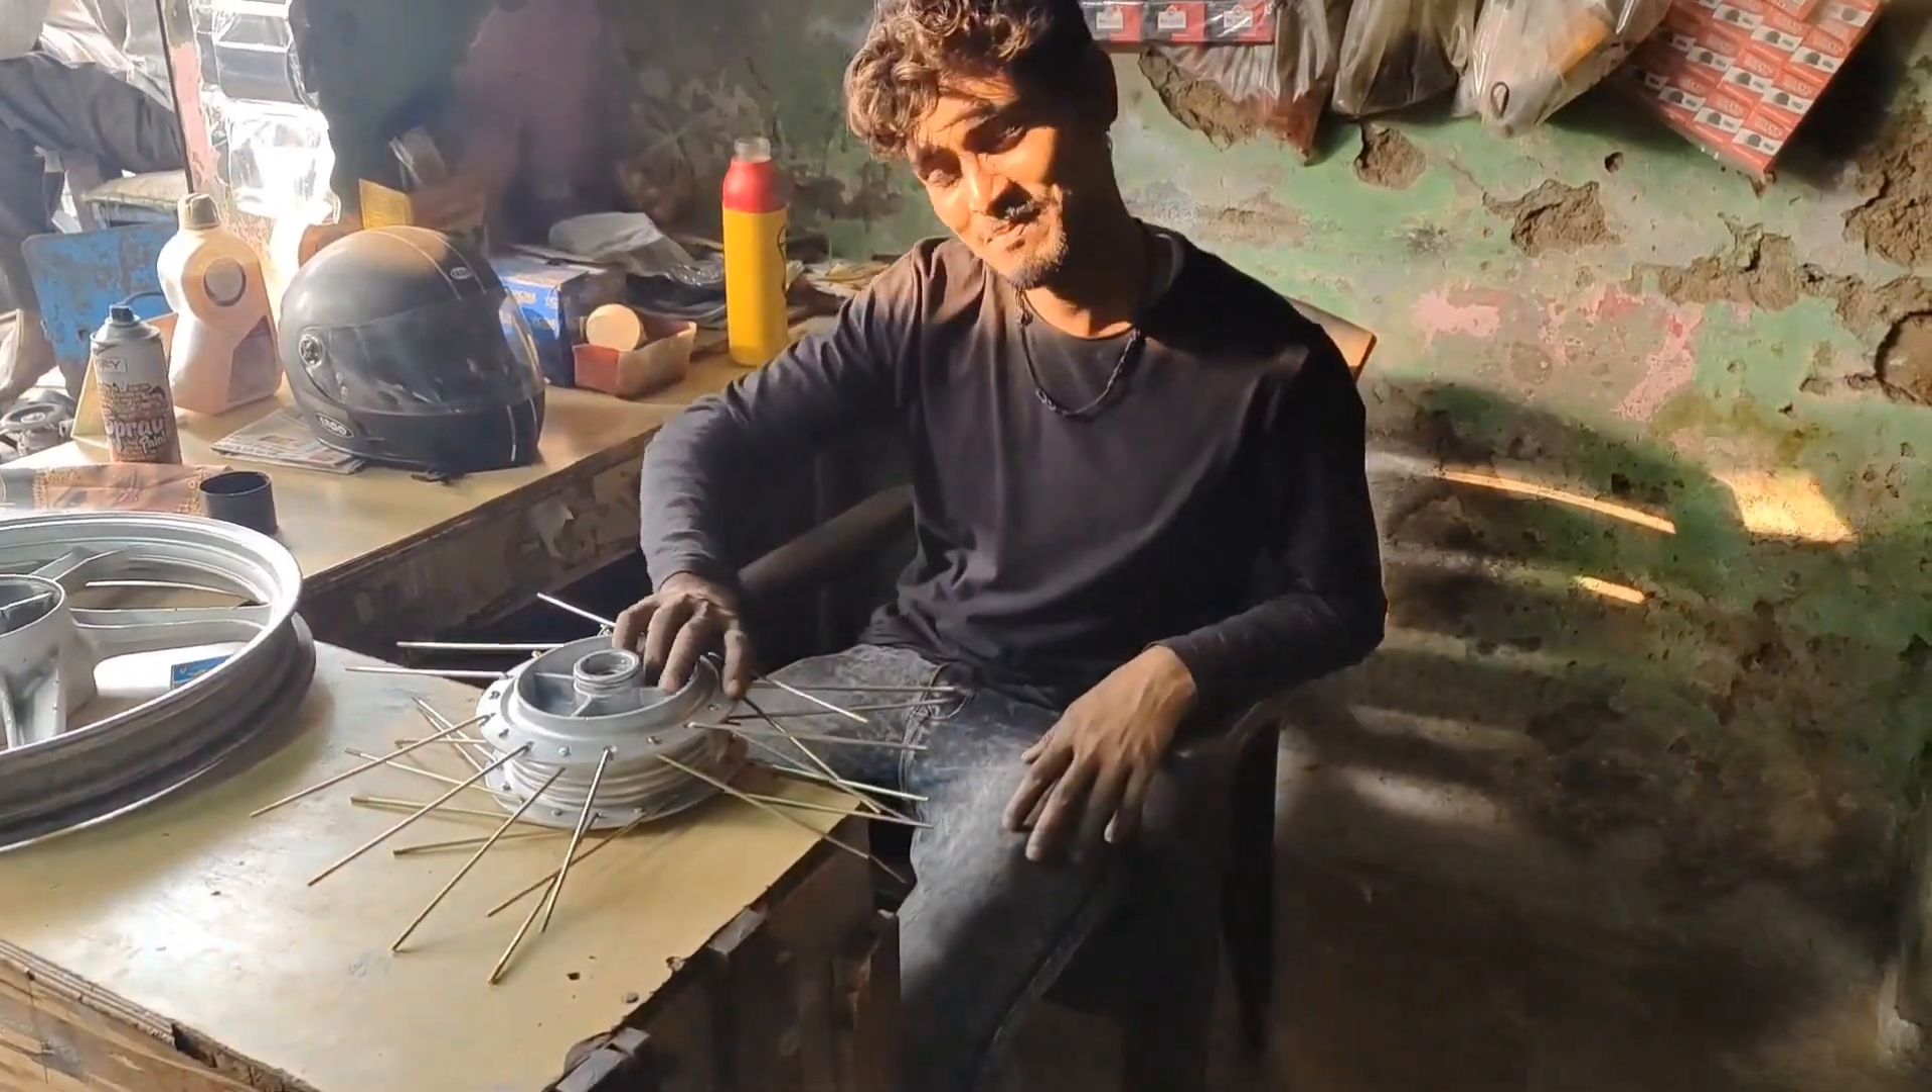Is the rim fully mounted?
No.